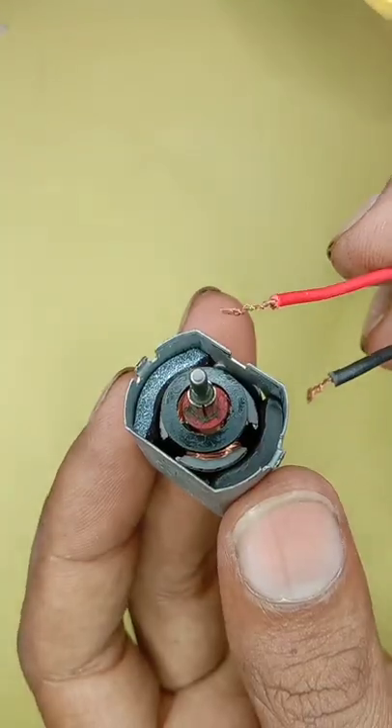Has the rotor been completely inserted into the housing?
Yes.